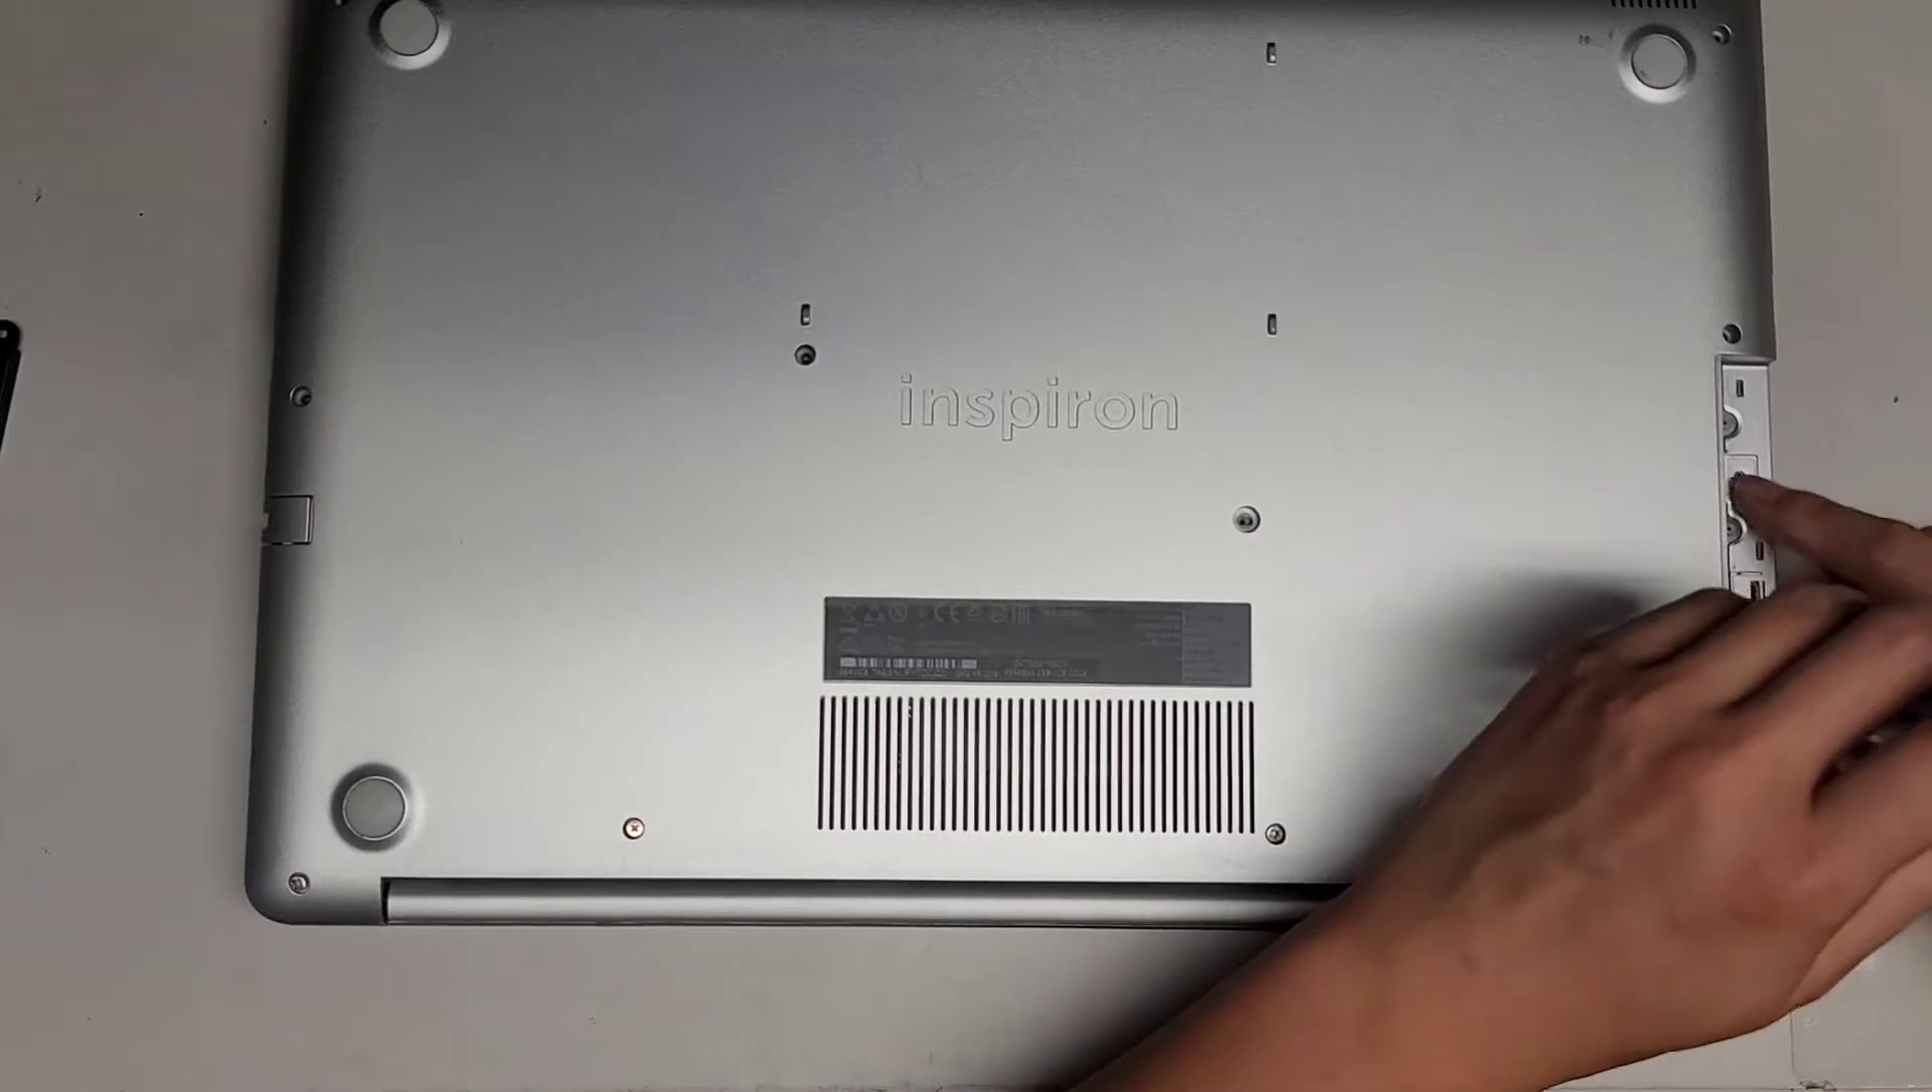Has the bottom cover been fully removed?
No.